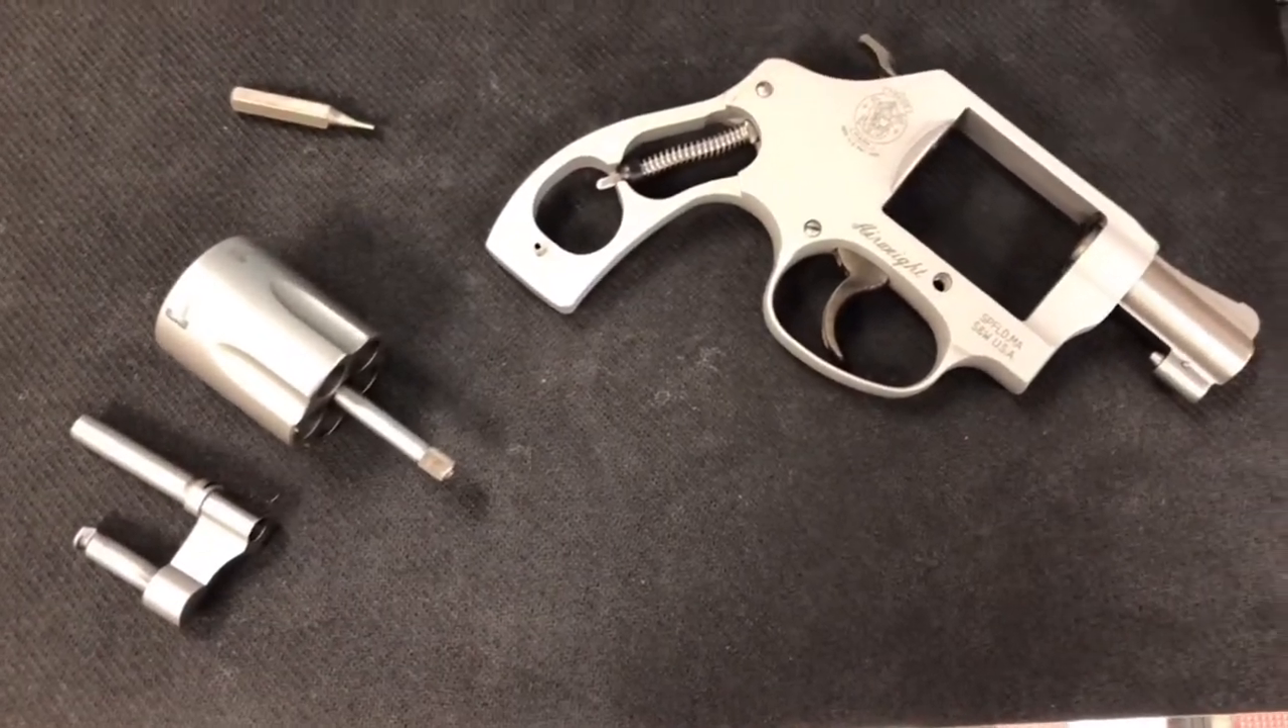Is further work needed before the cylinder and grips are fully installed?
Yes.